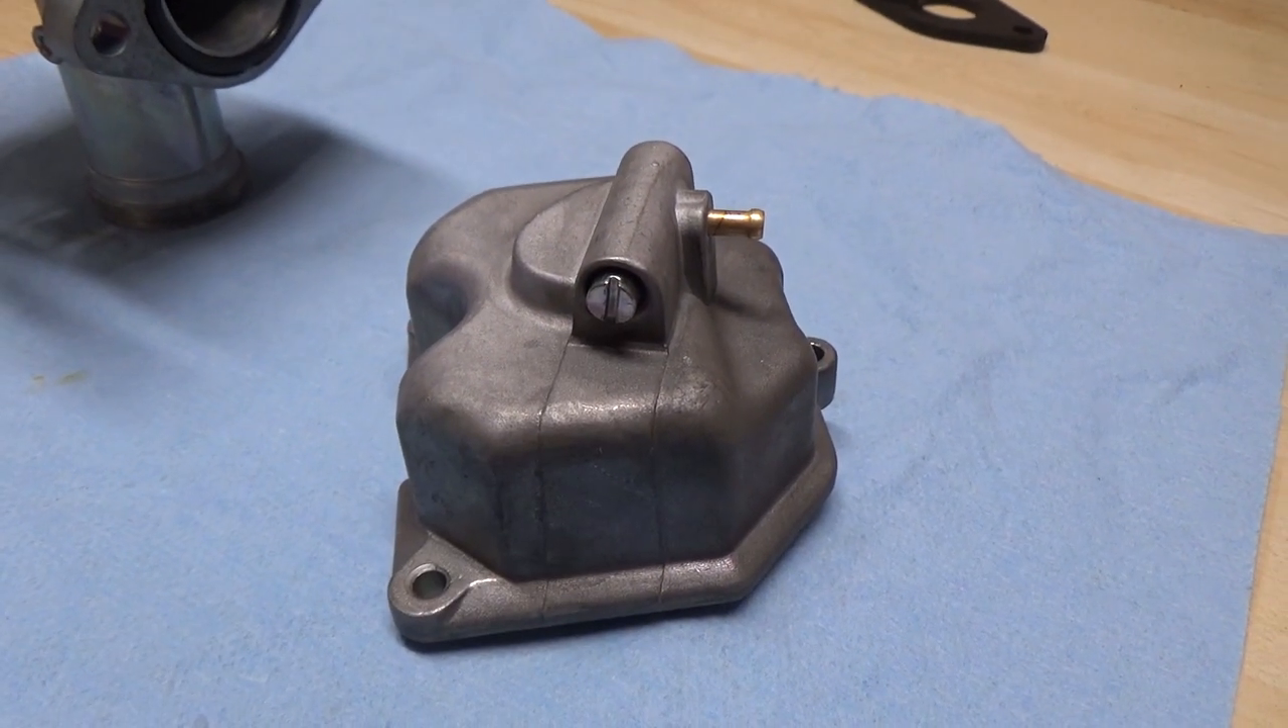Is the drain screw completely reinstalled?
Yes.